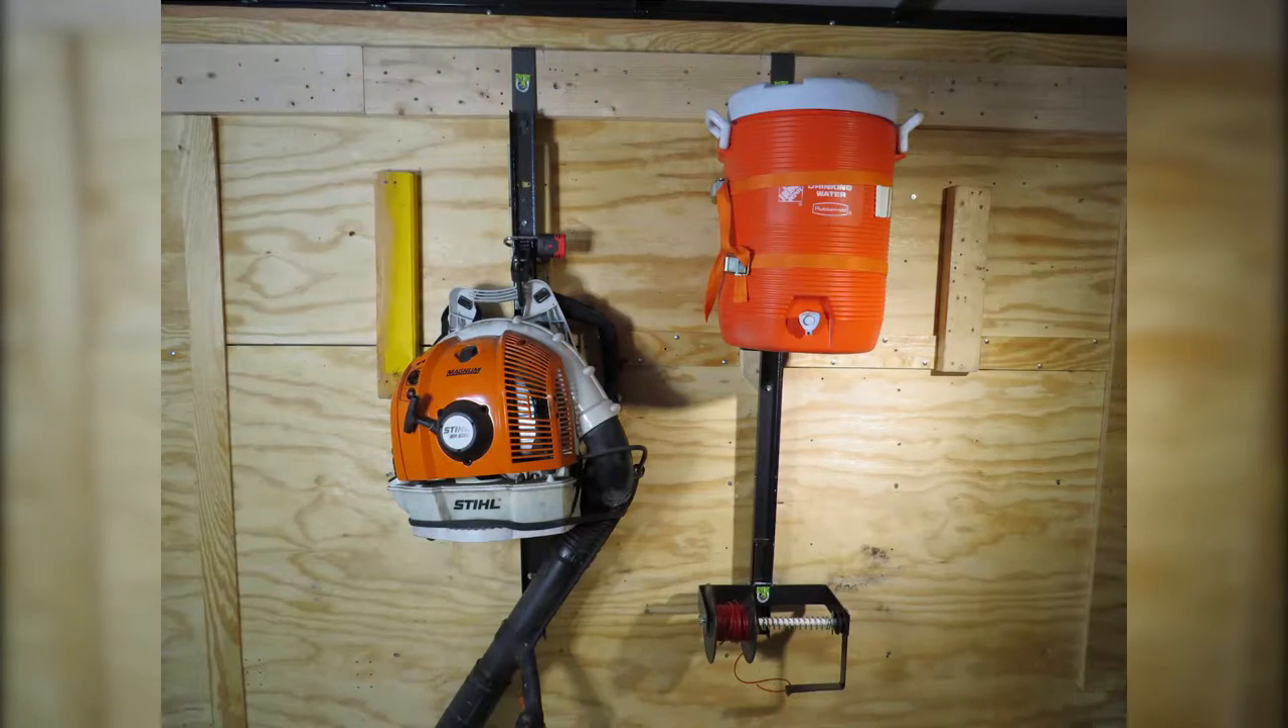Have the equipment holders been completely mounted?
Yes.